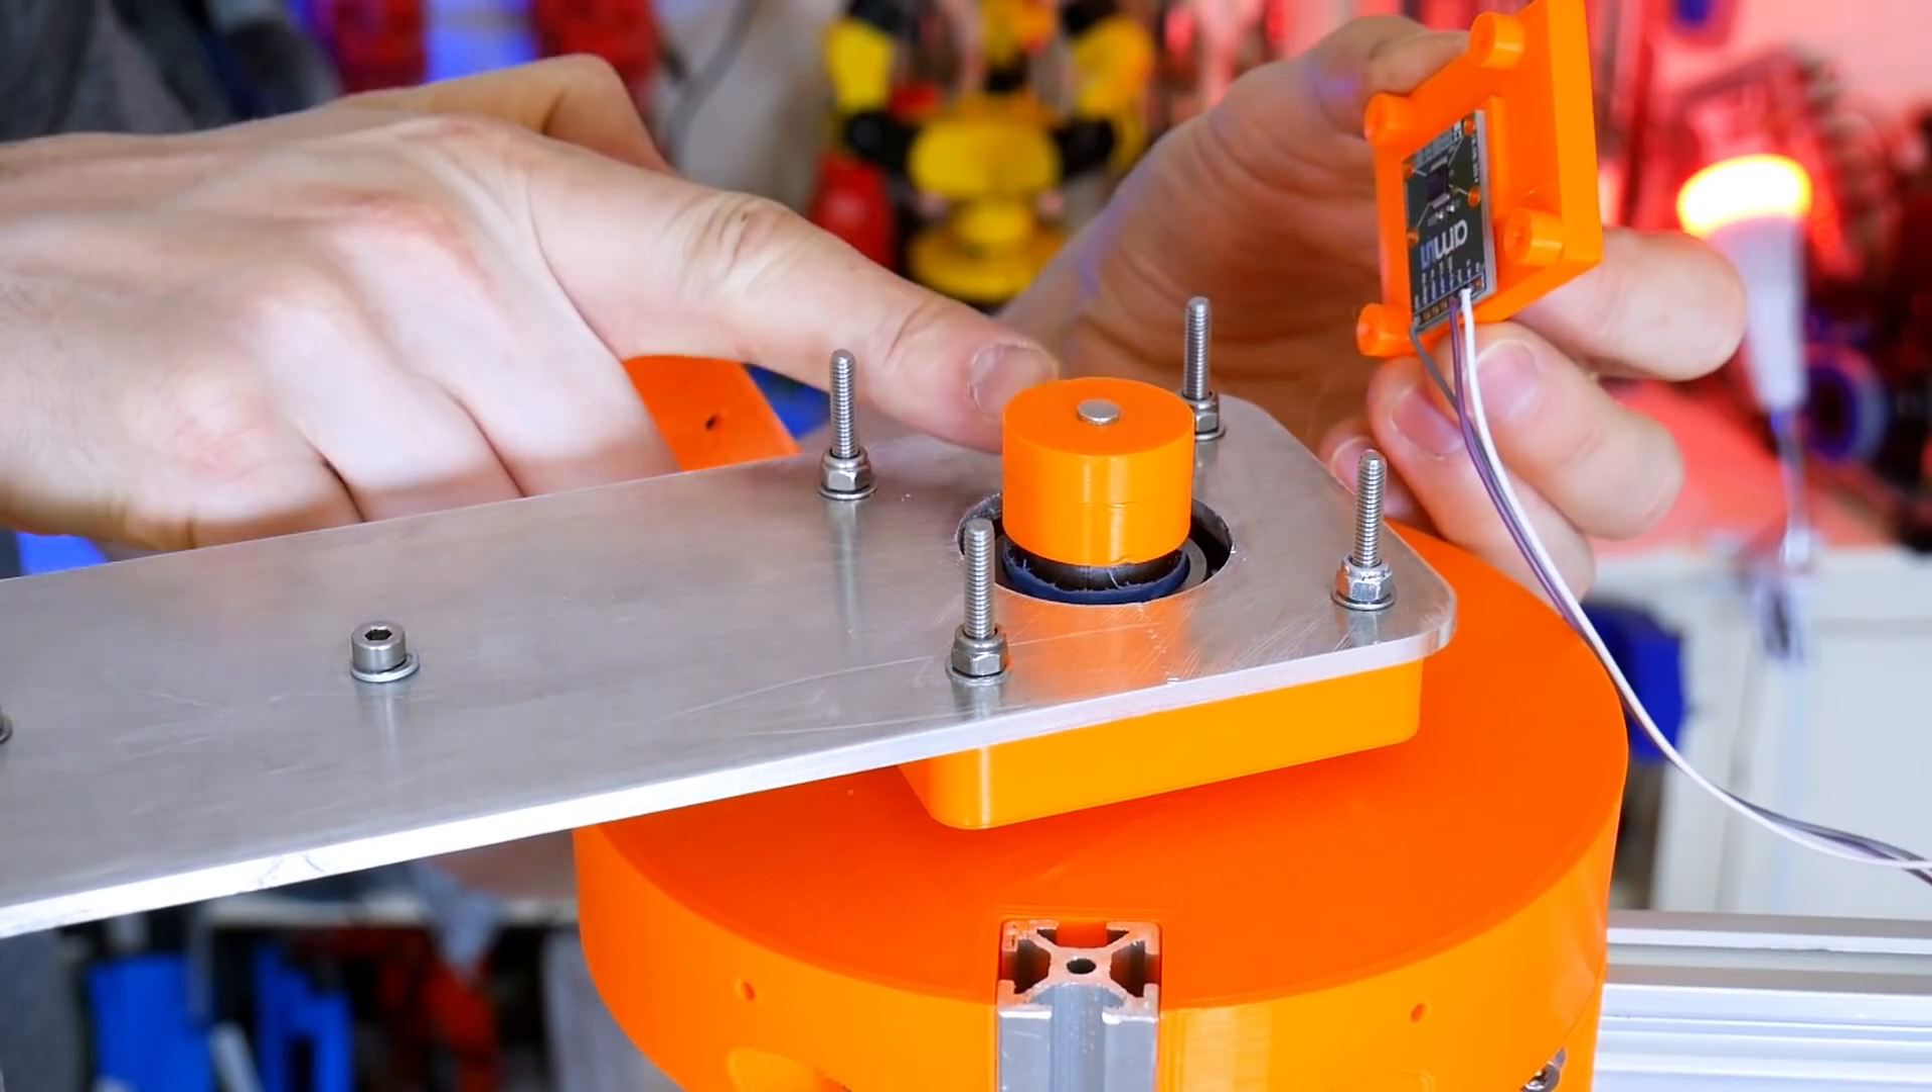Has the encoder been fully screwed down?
No.